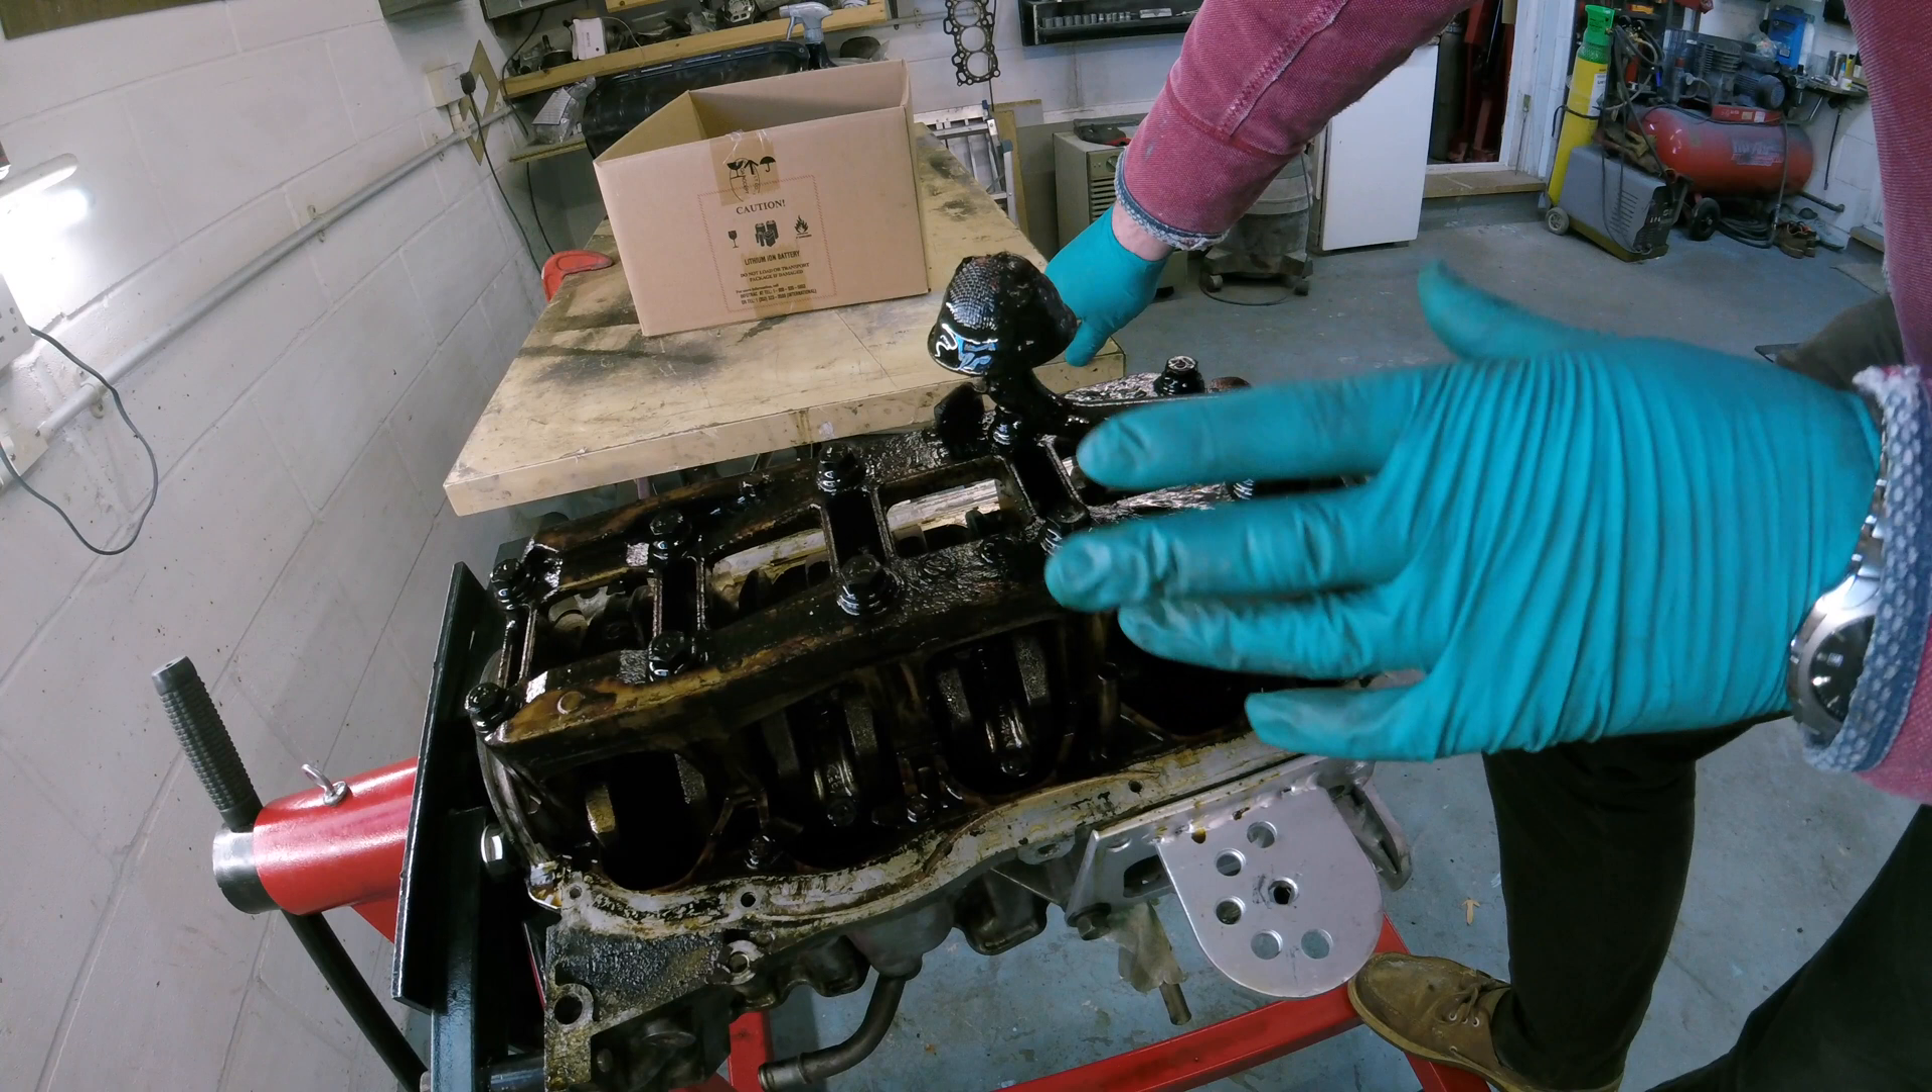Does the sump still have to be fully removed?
No.